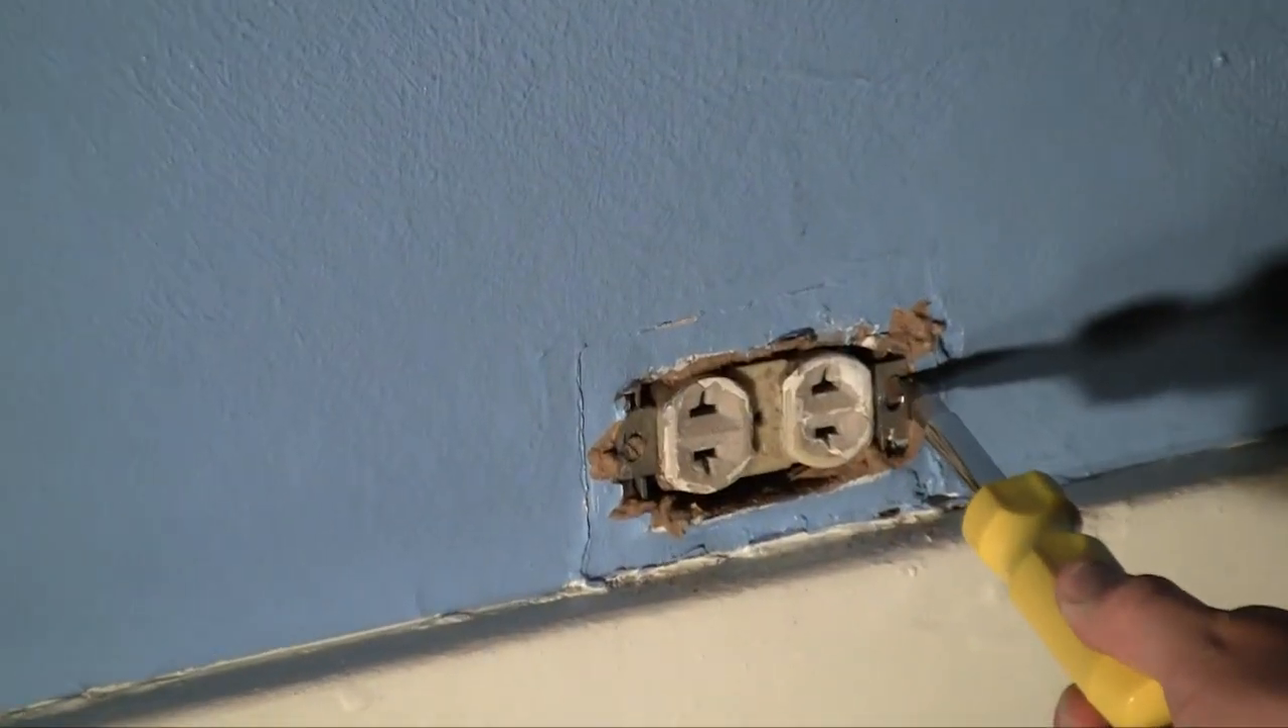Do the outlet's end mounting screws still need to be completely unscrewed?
Yes.